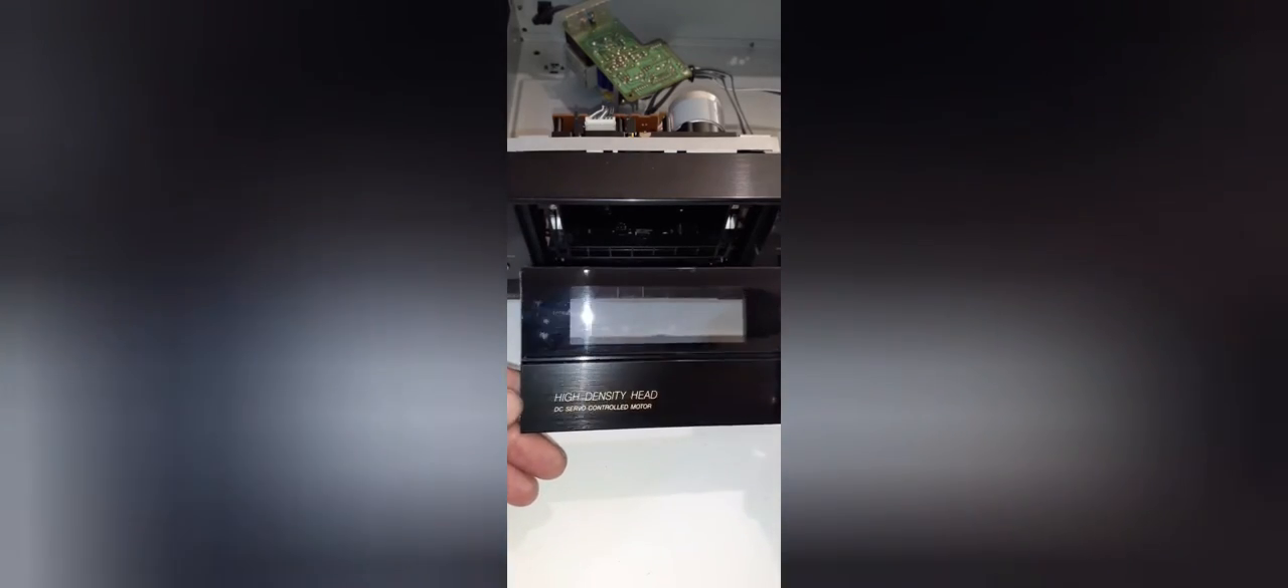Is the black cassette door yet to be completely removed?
No.